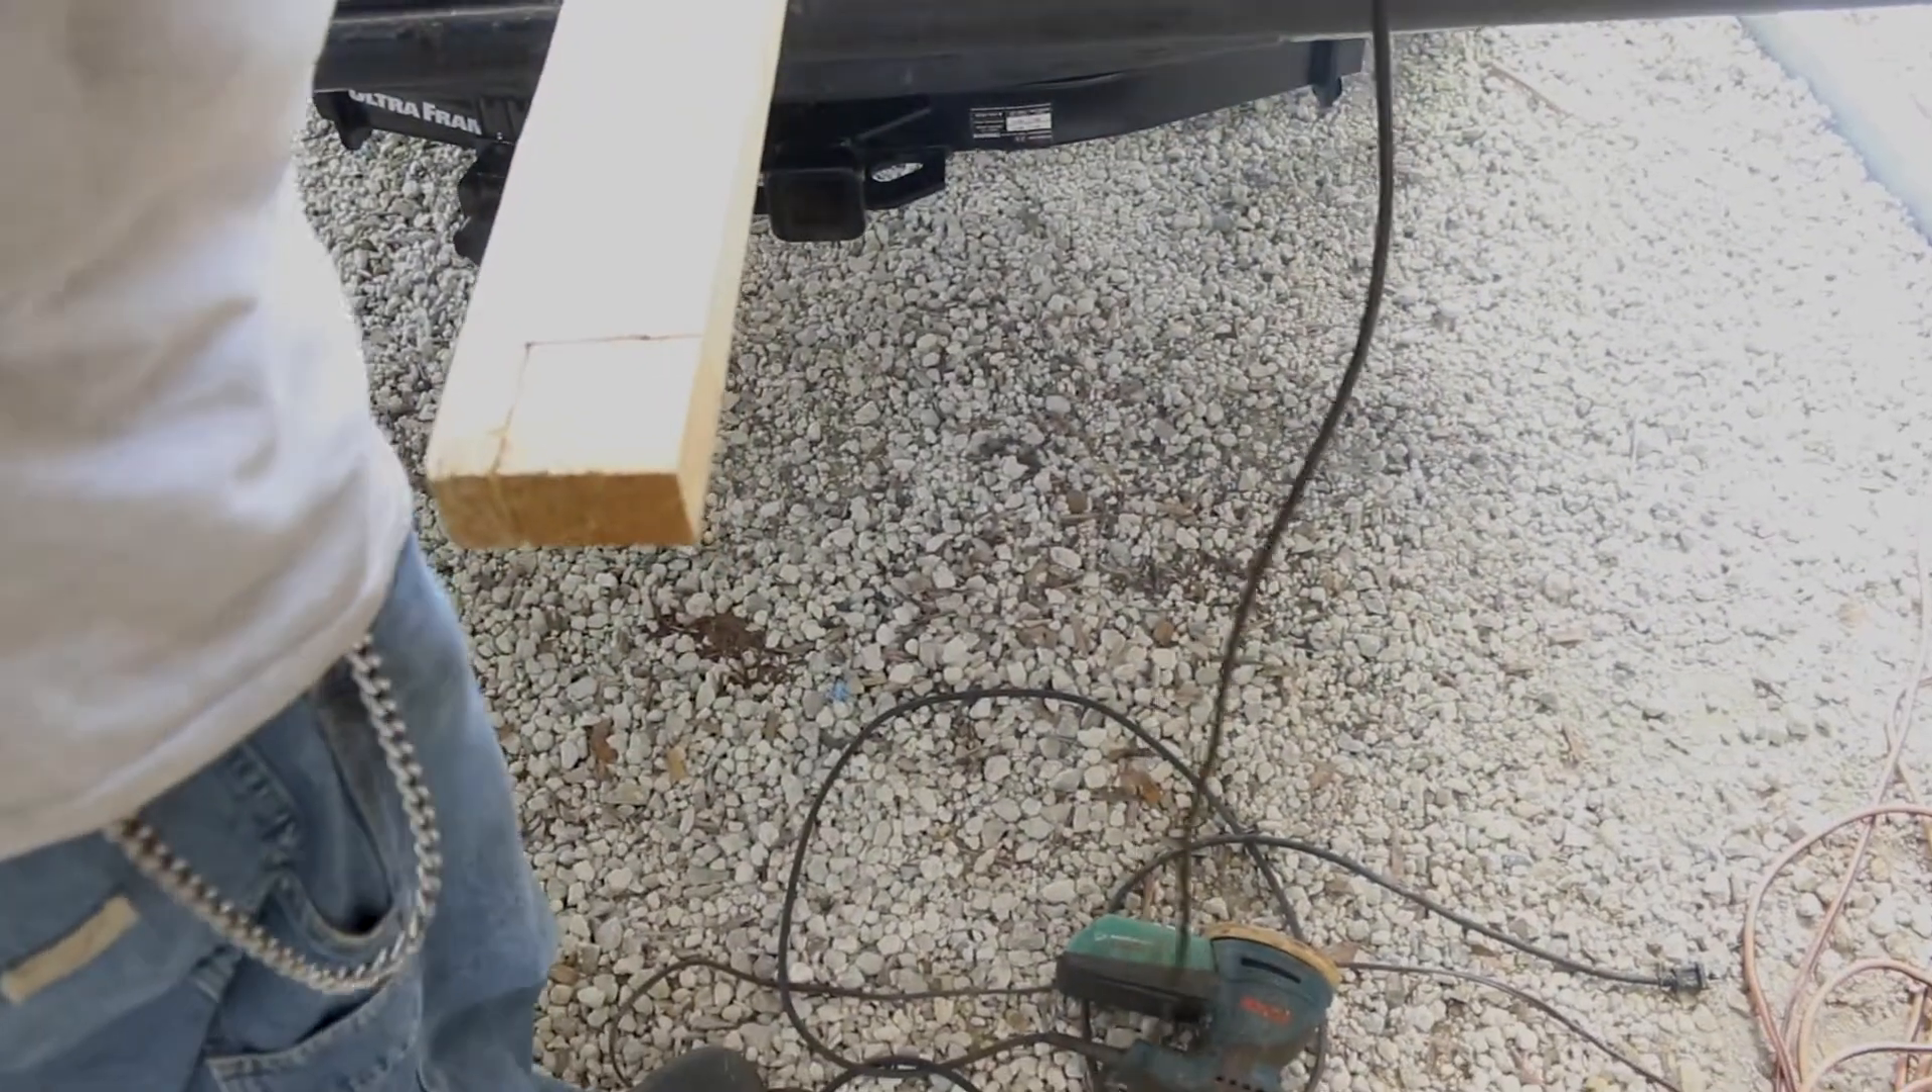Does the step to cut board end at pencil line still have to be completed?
Yes.